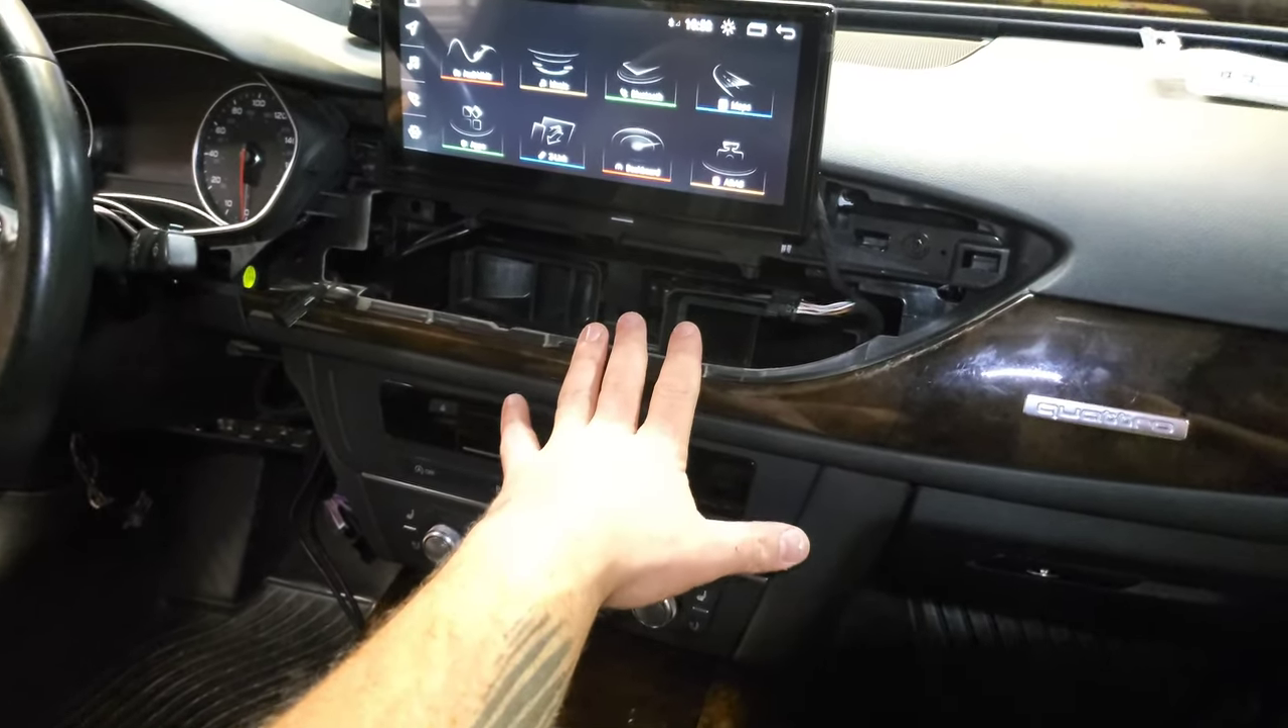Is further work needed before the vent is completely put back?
Yes.